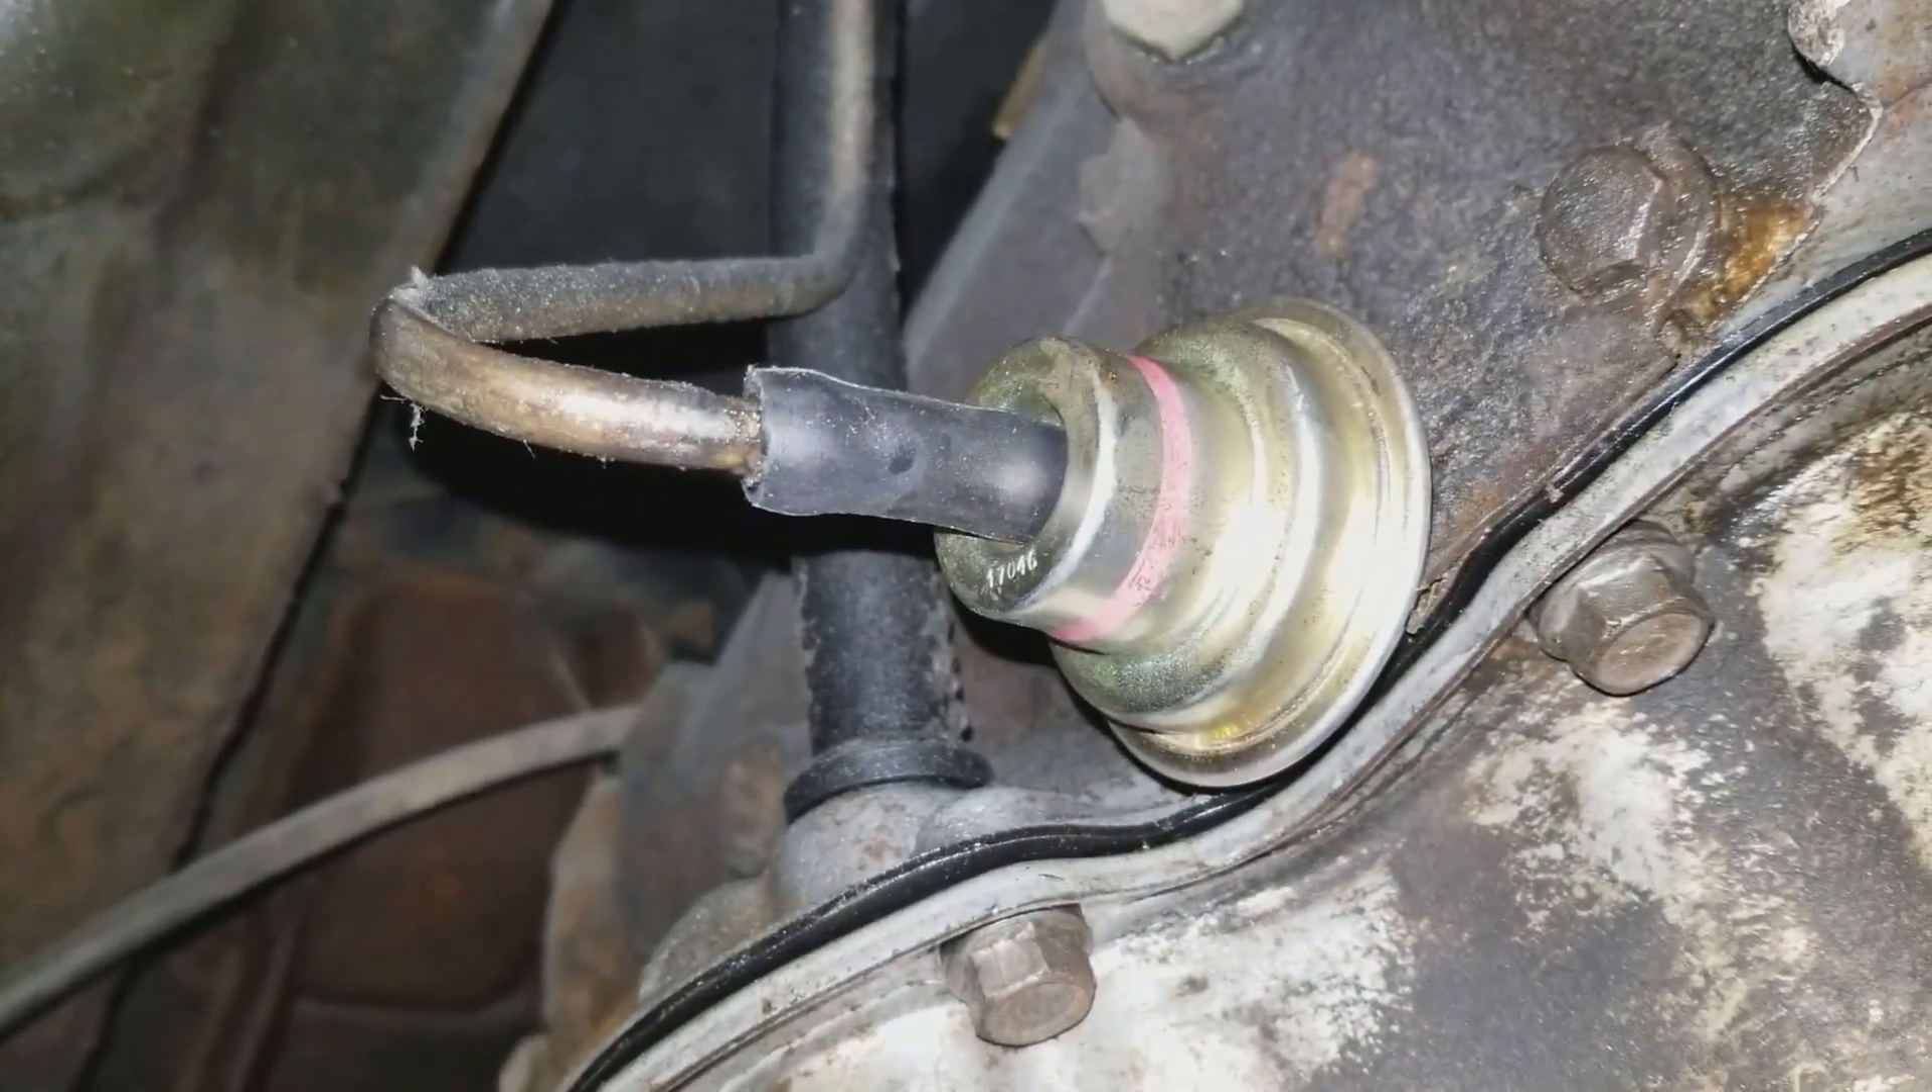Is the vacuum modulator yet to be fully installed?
No.